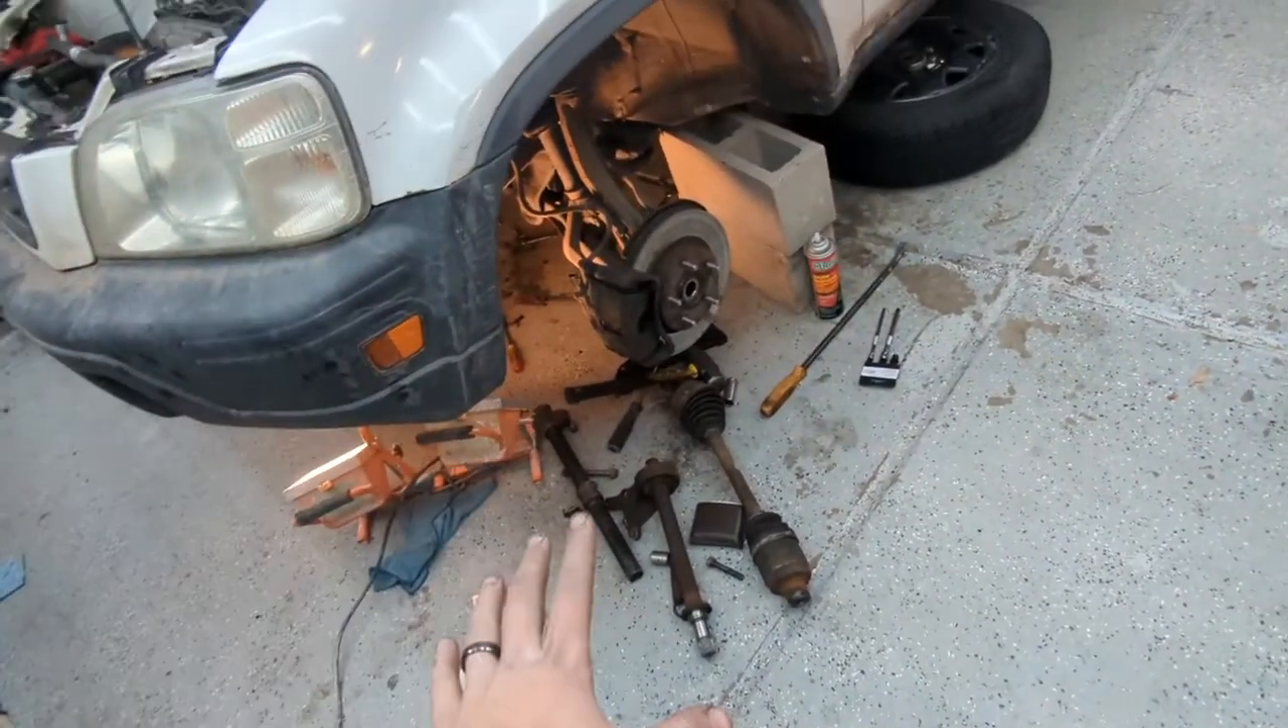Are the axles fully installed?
No.